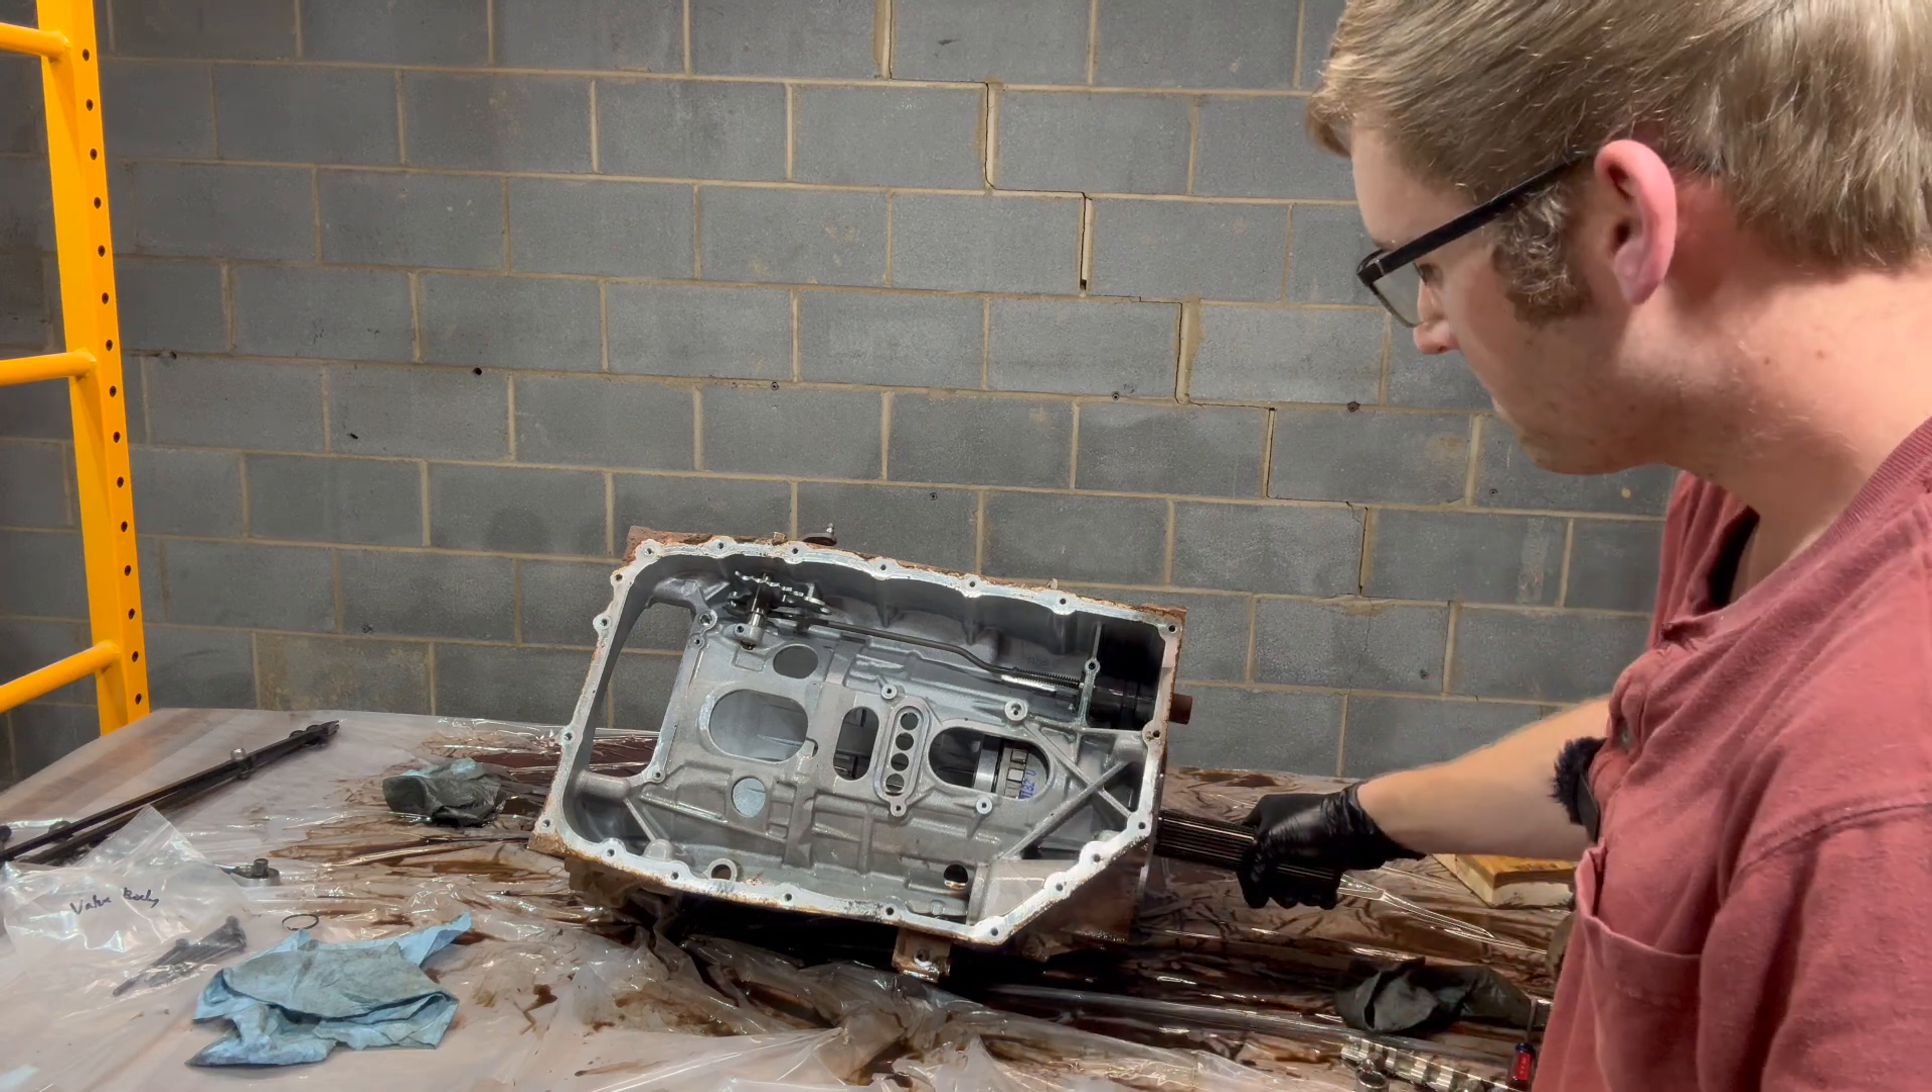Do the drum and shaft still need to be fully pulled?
Yes.